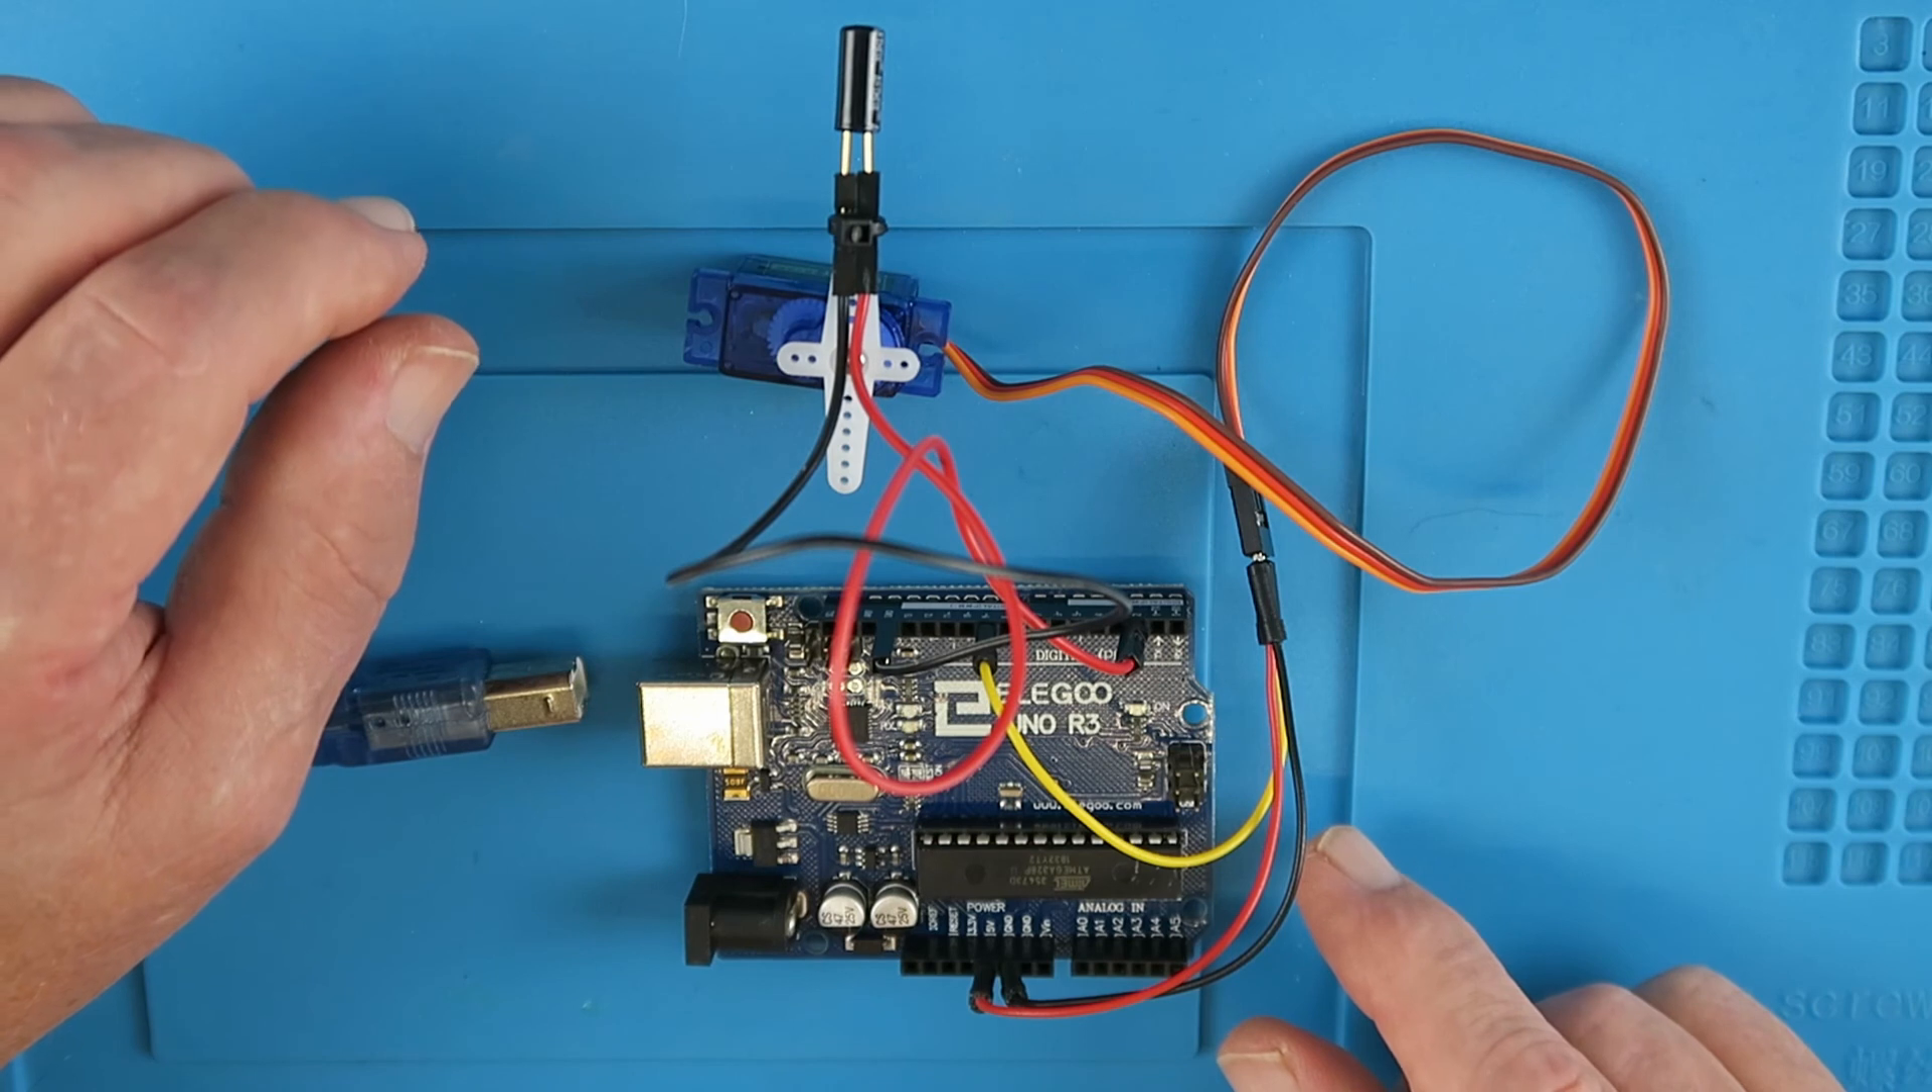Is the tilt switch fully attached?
Yes.